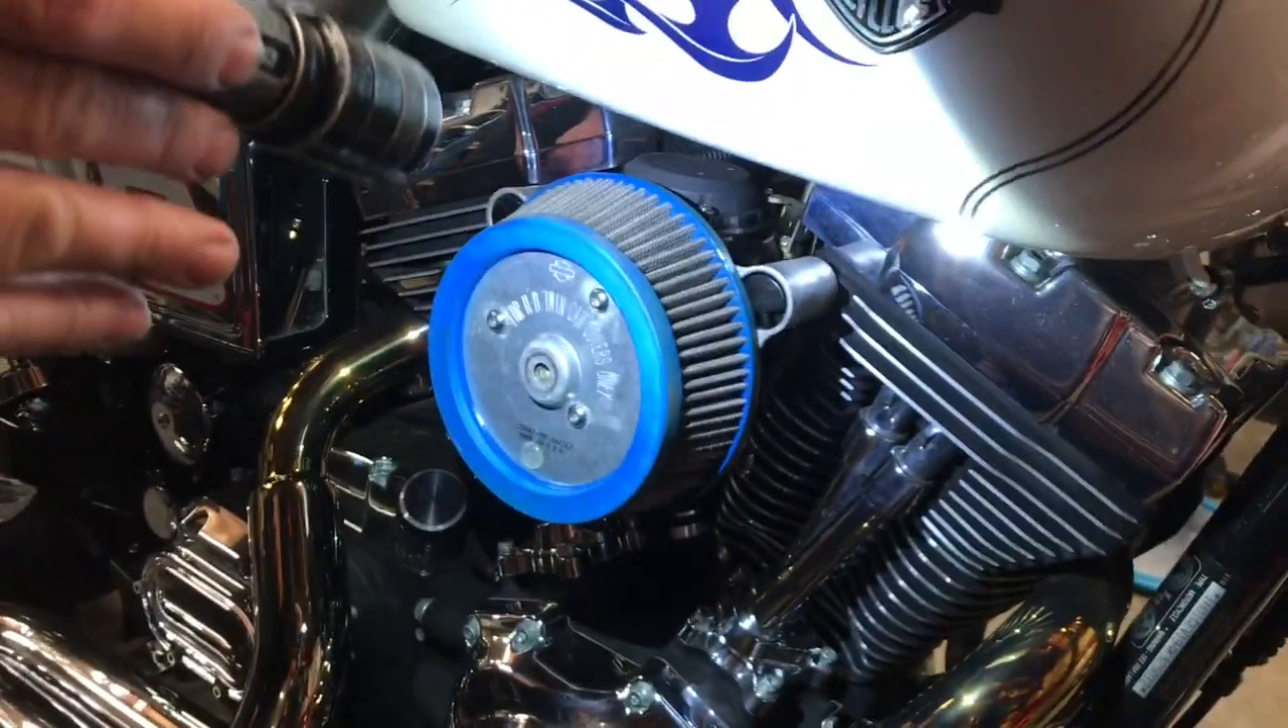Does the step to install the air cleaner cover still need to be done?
Yes.